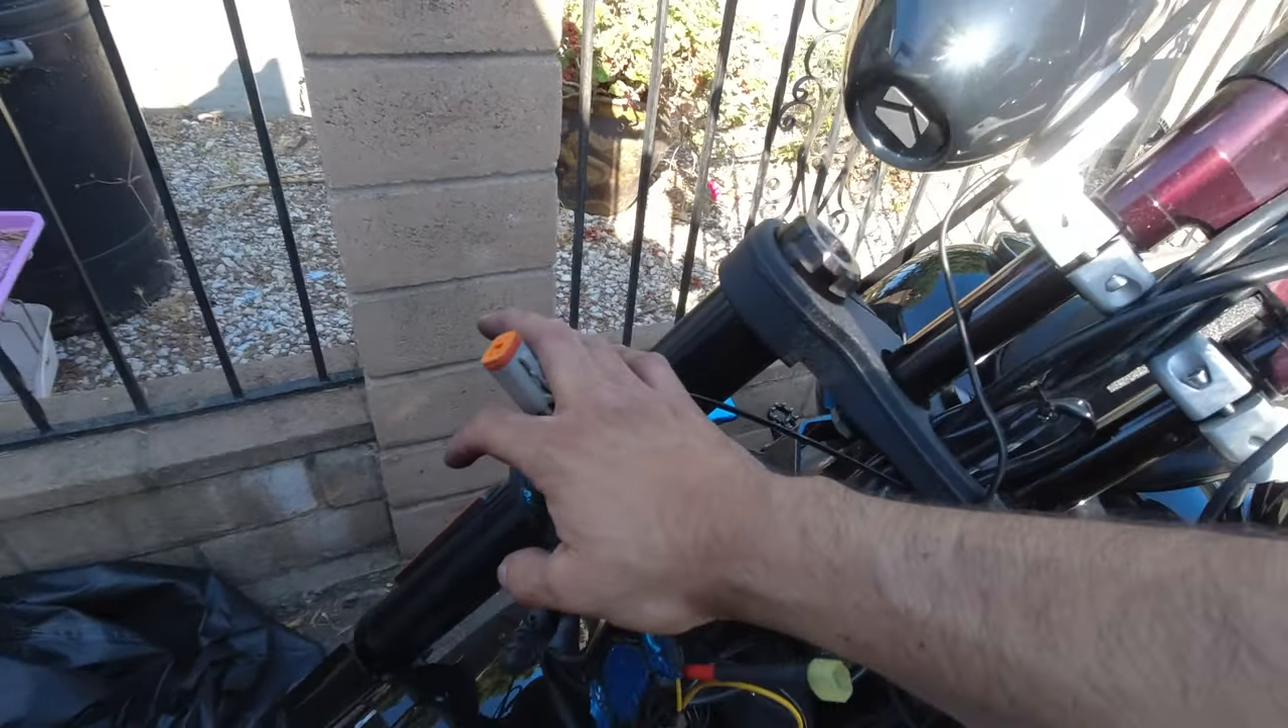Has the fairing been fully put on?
No.